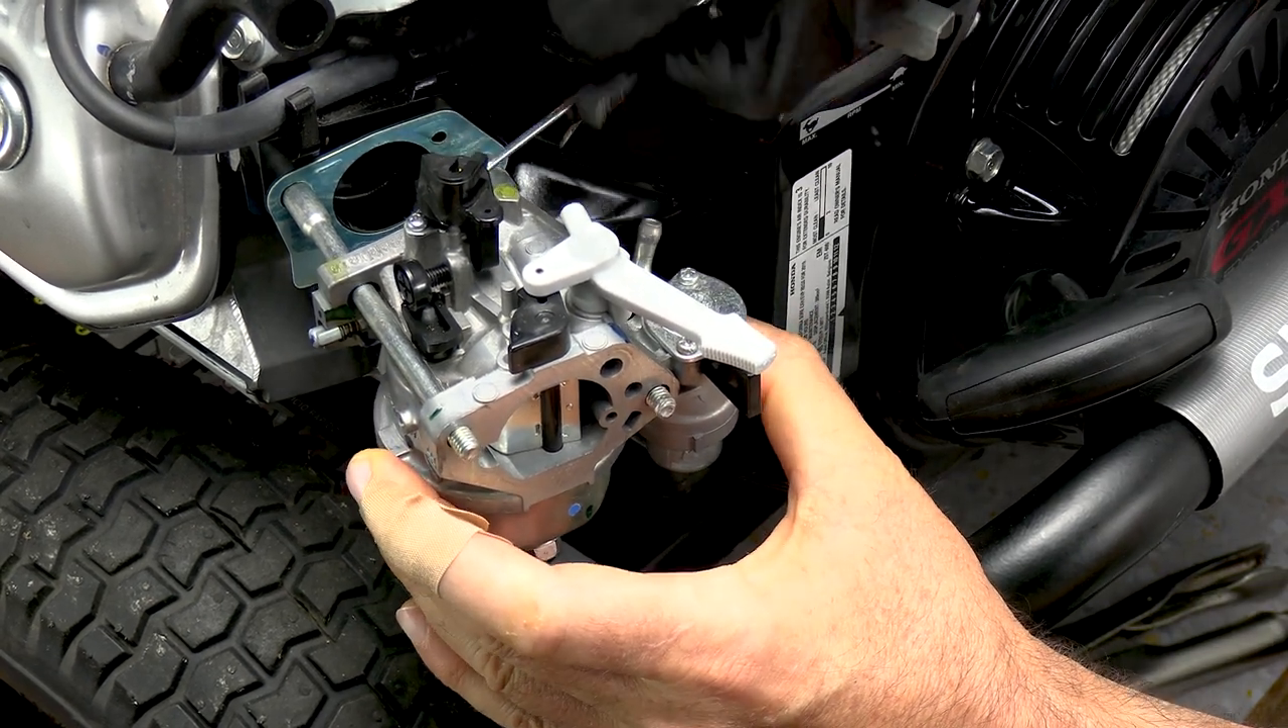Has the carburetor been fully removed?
No.